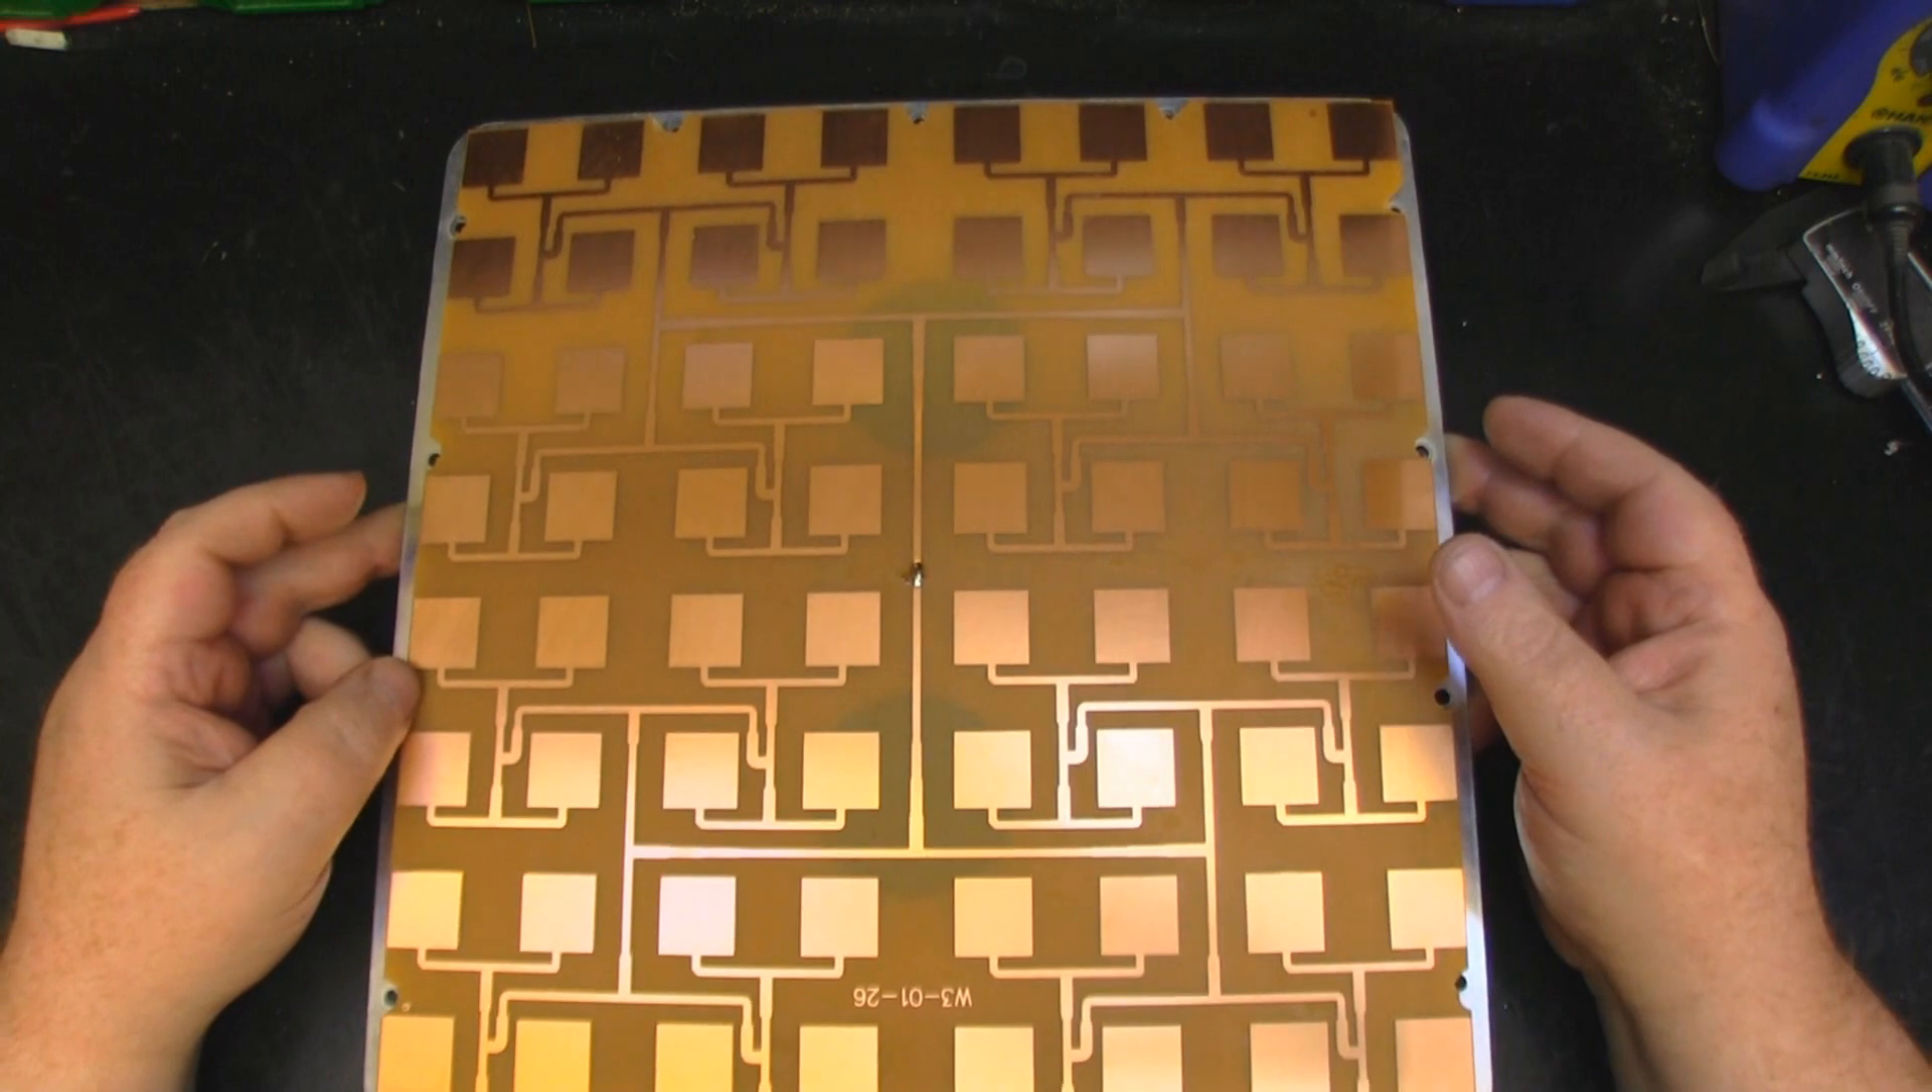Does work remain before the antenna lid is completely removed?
No.